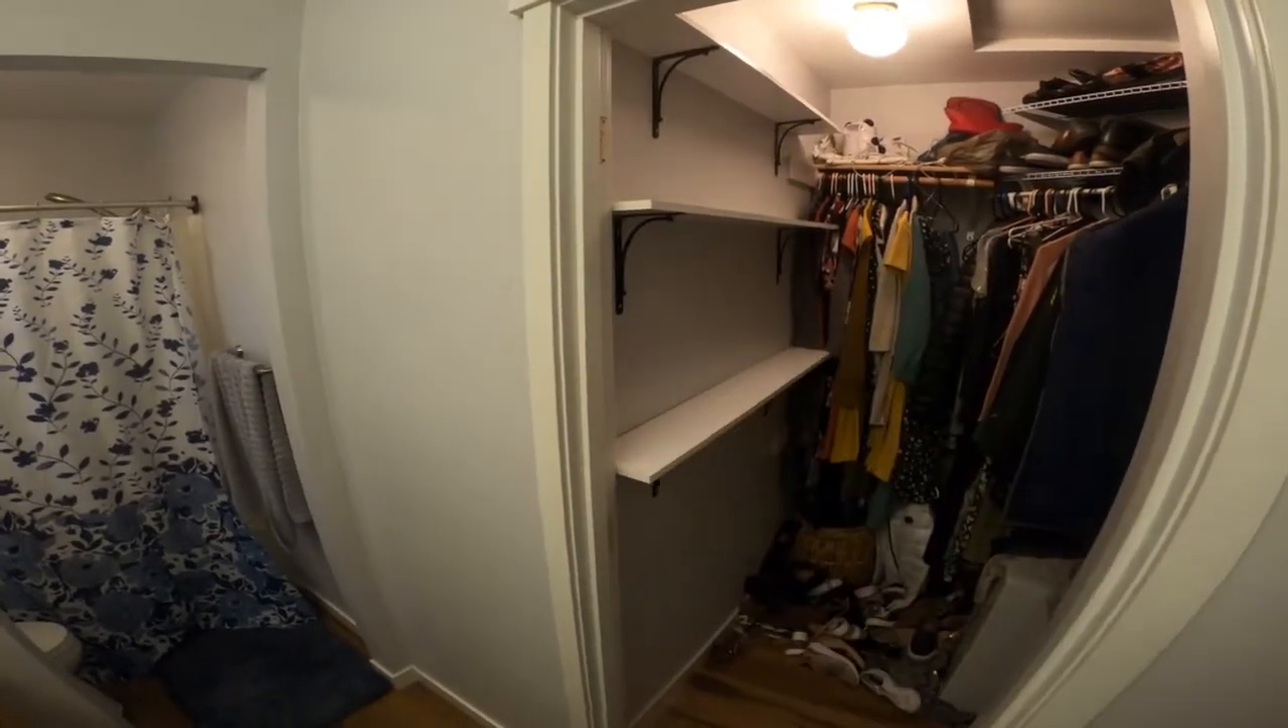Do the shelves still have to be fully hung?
No.